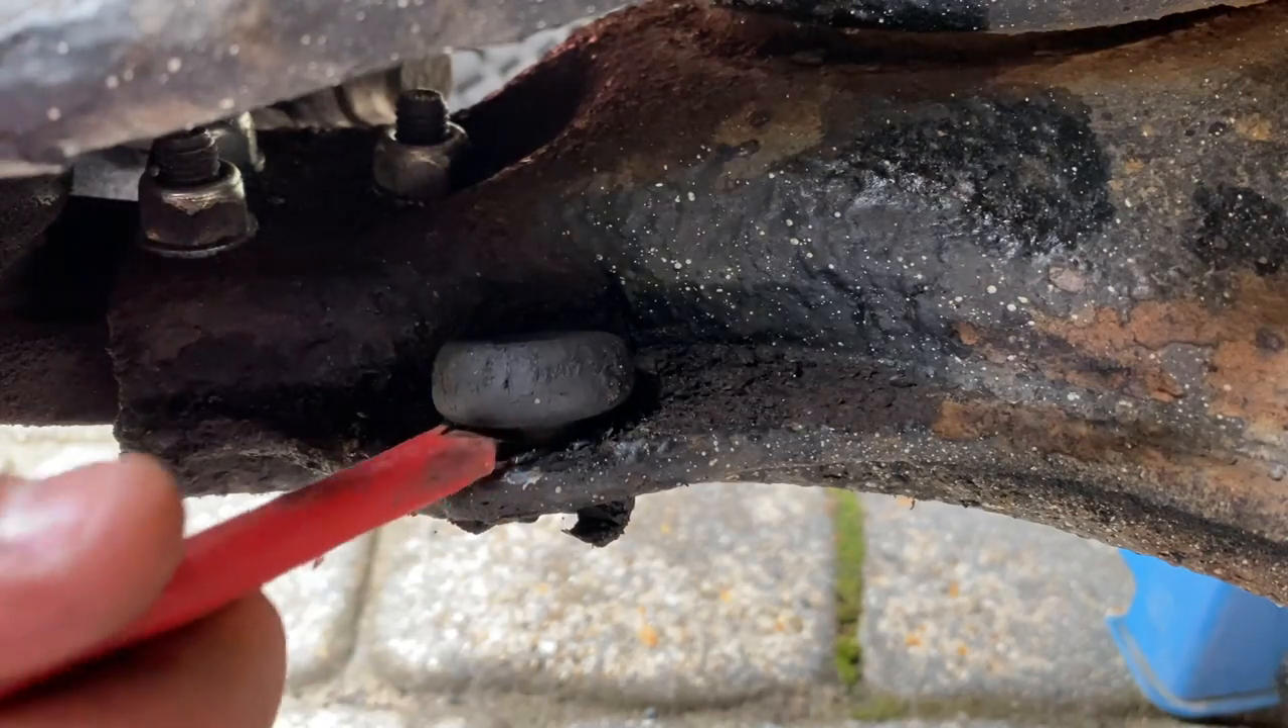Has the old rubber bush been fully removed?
No.